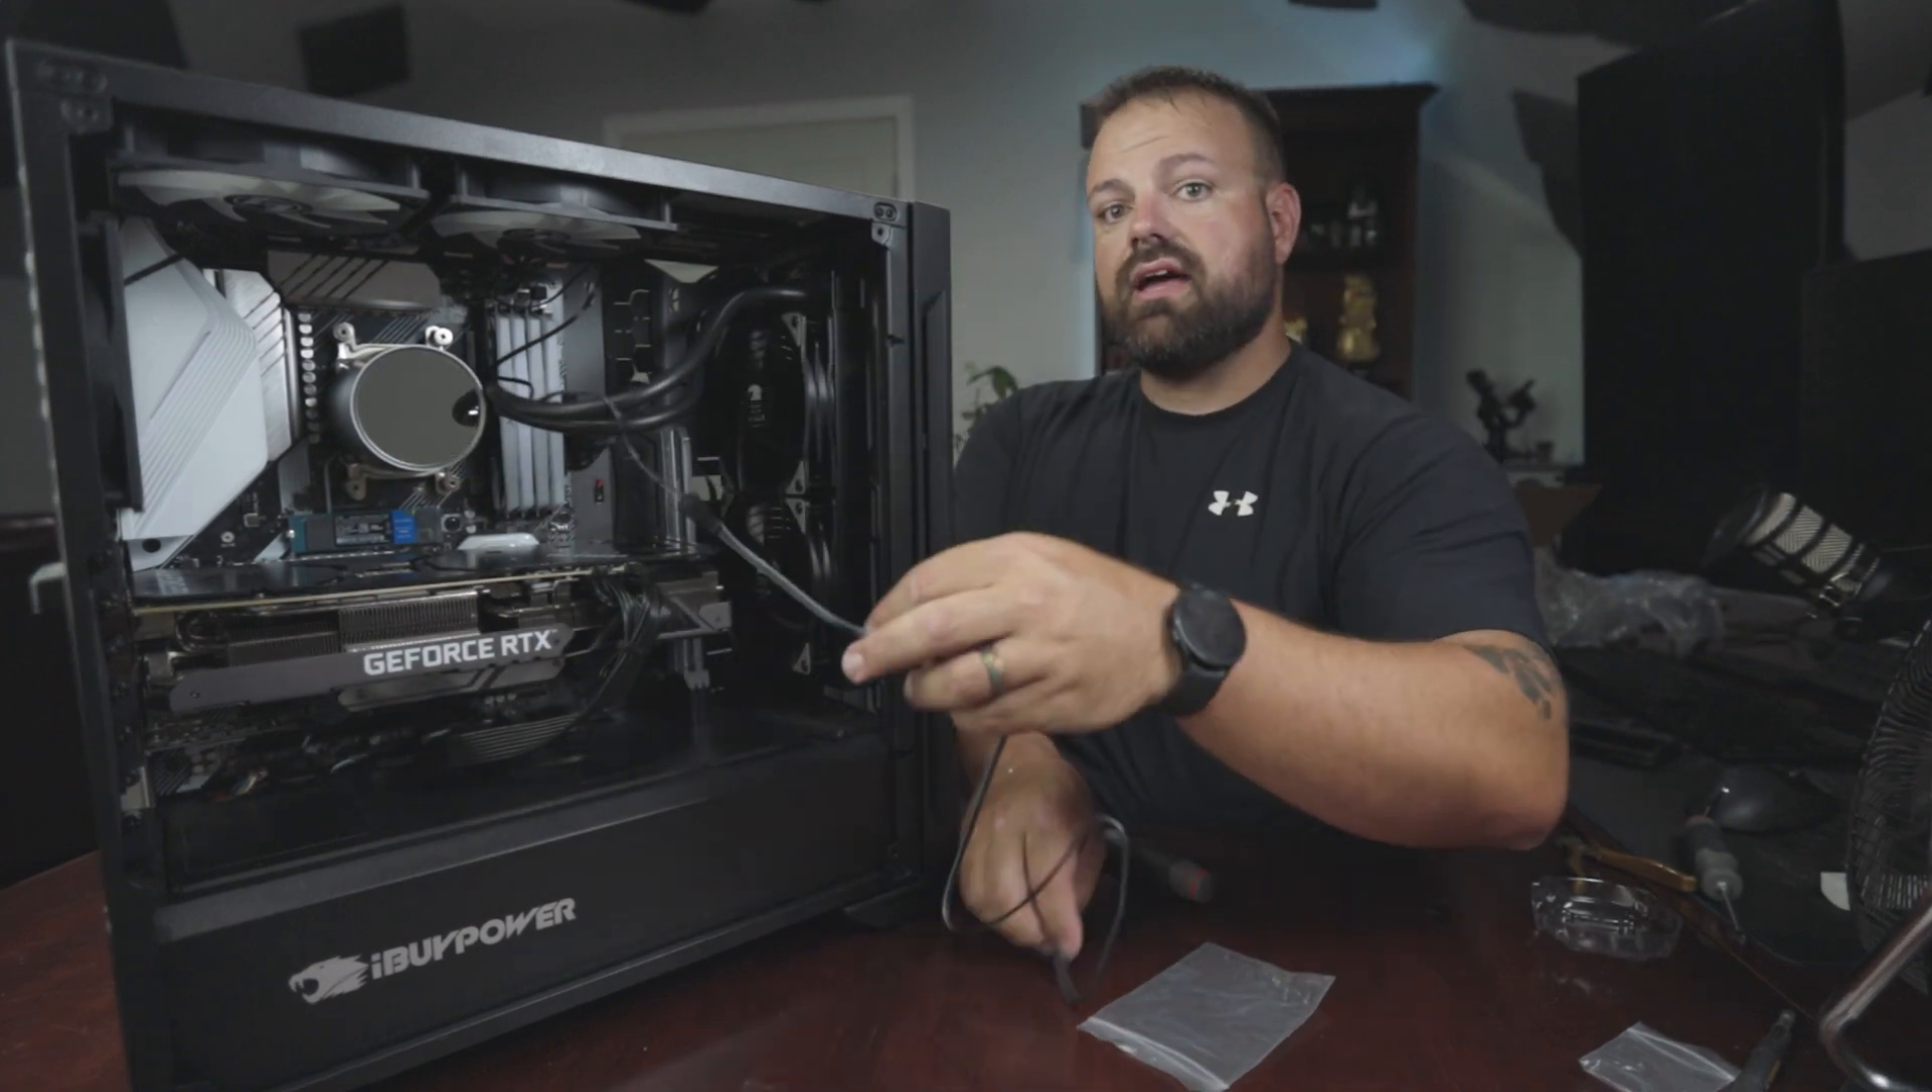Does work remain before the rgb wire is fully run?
Yes.